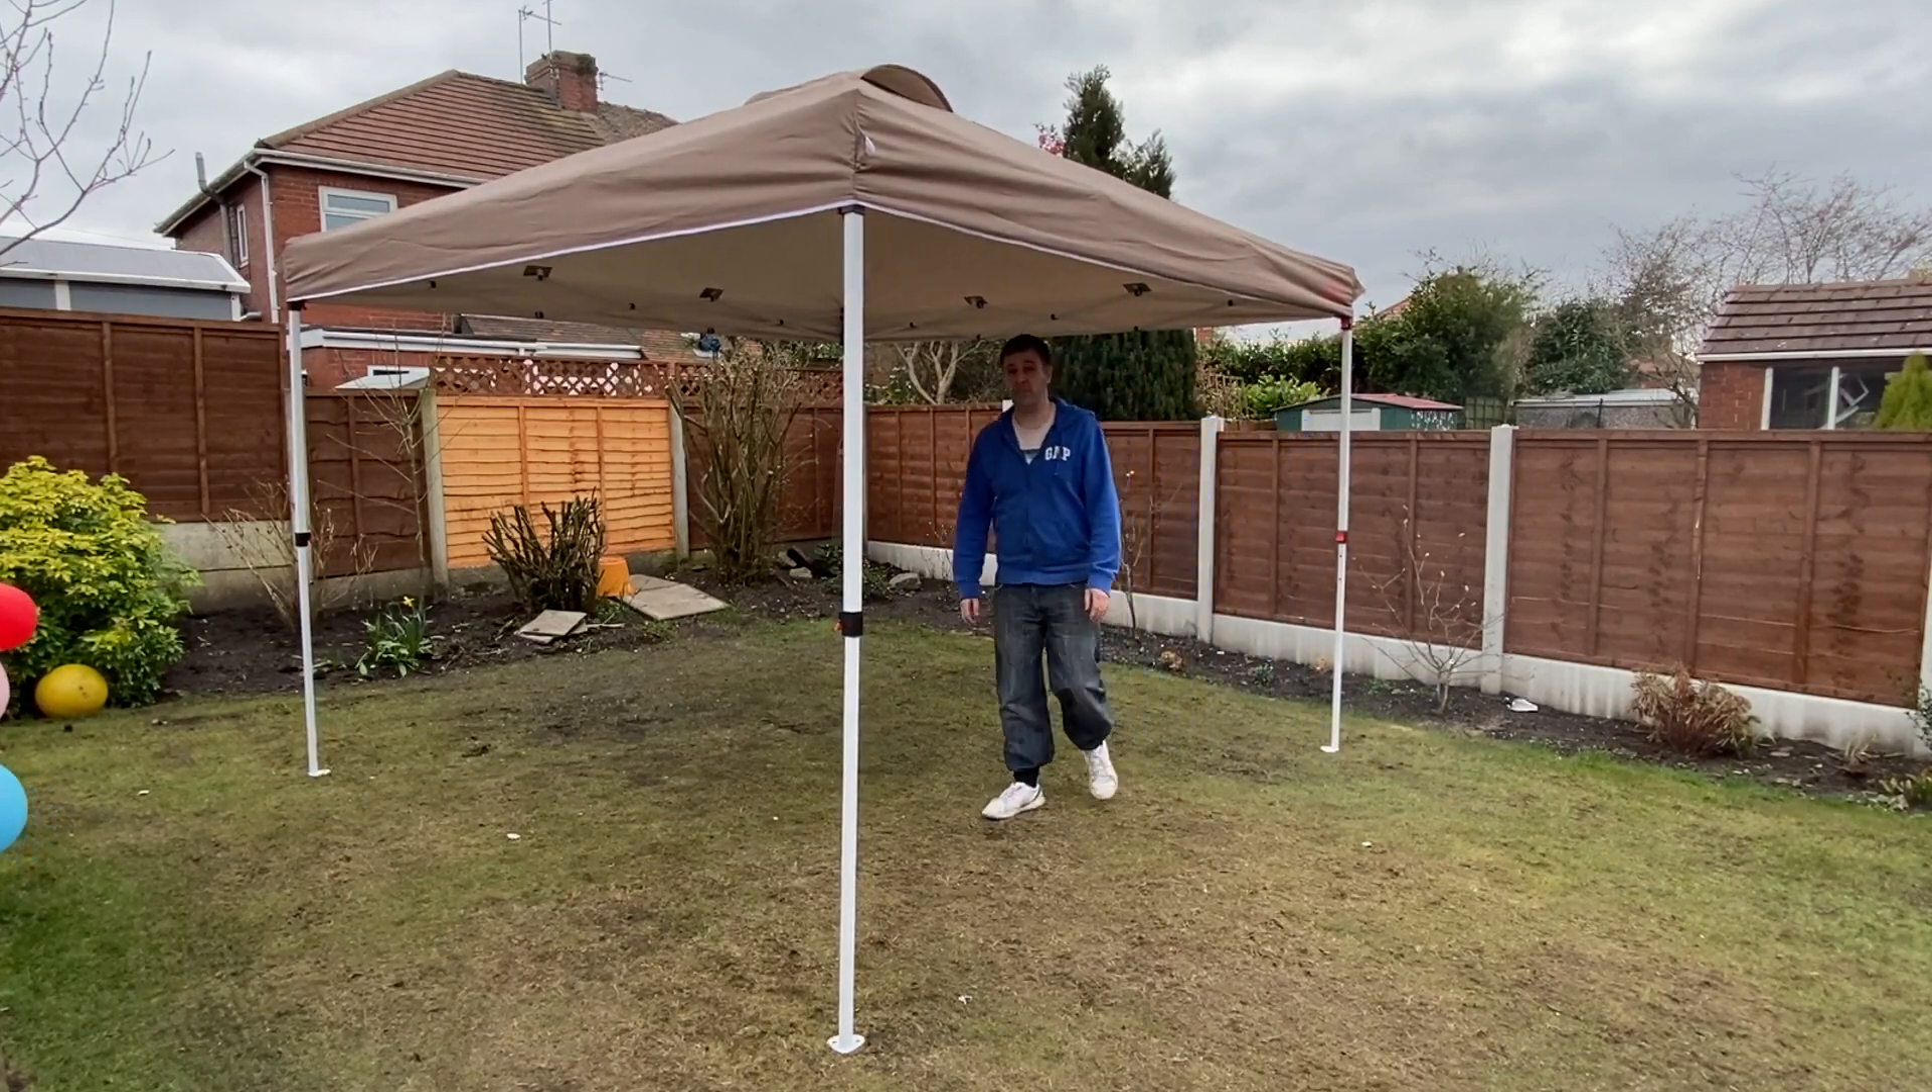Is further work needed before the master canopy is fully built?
No.